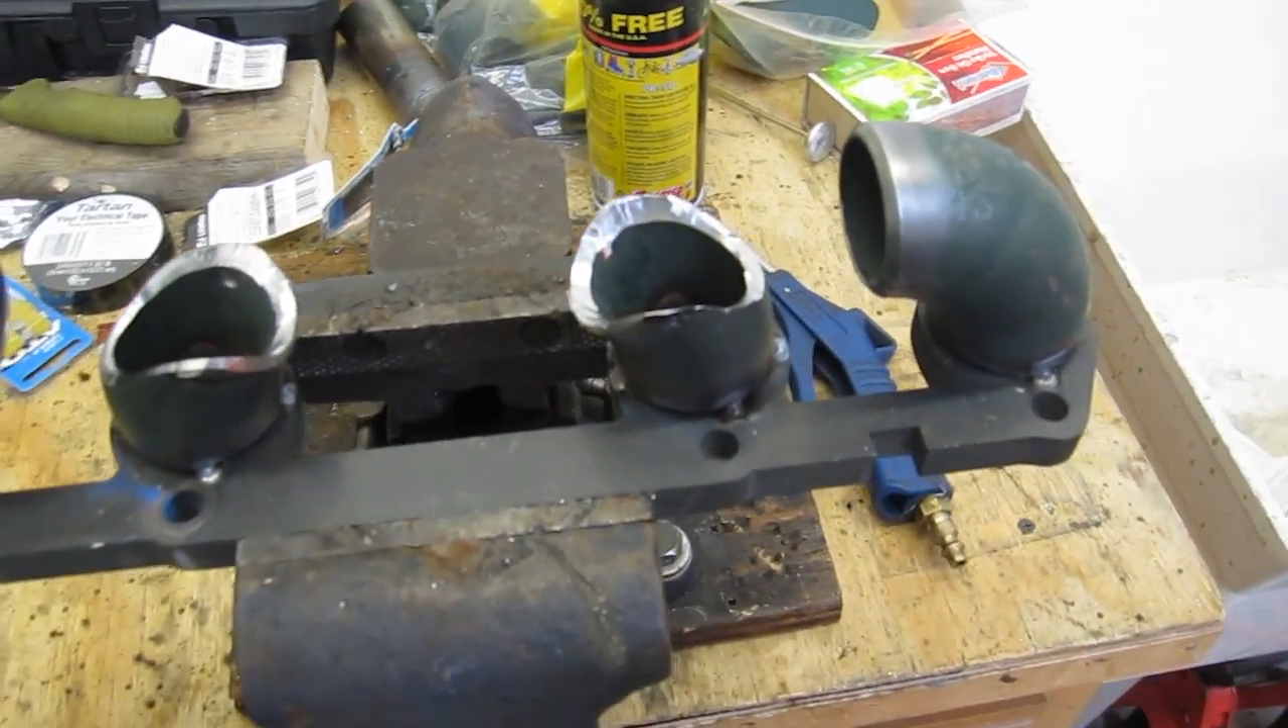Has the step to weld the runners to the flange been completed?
No.